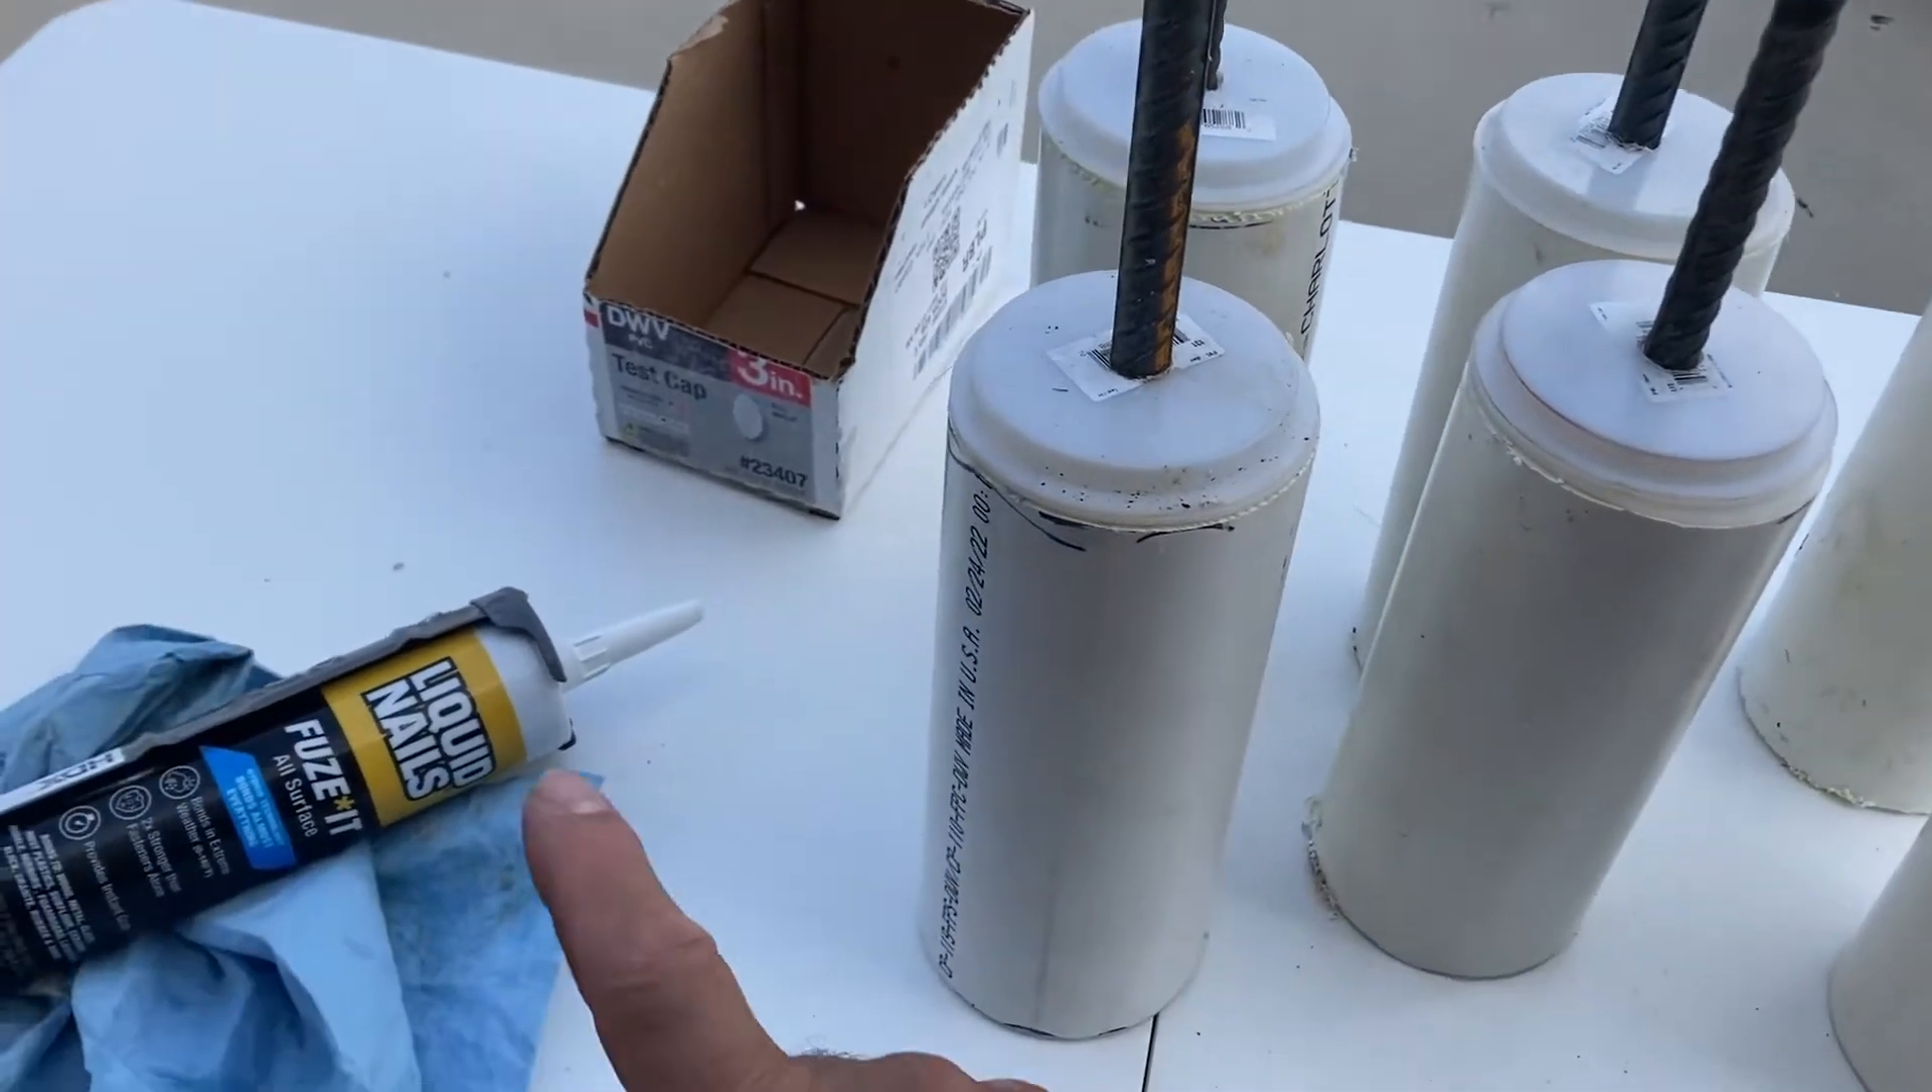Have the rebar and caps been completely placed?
Yes.